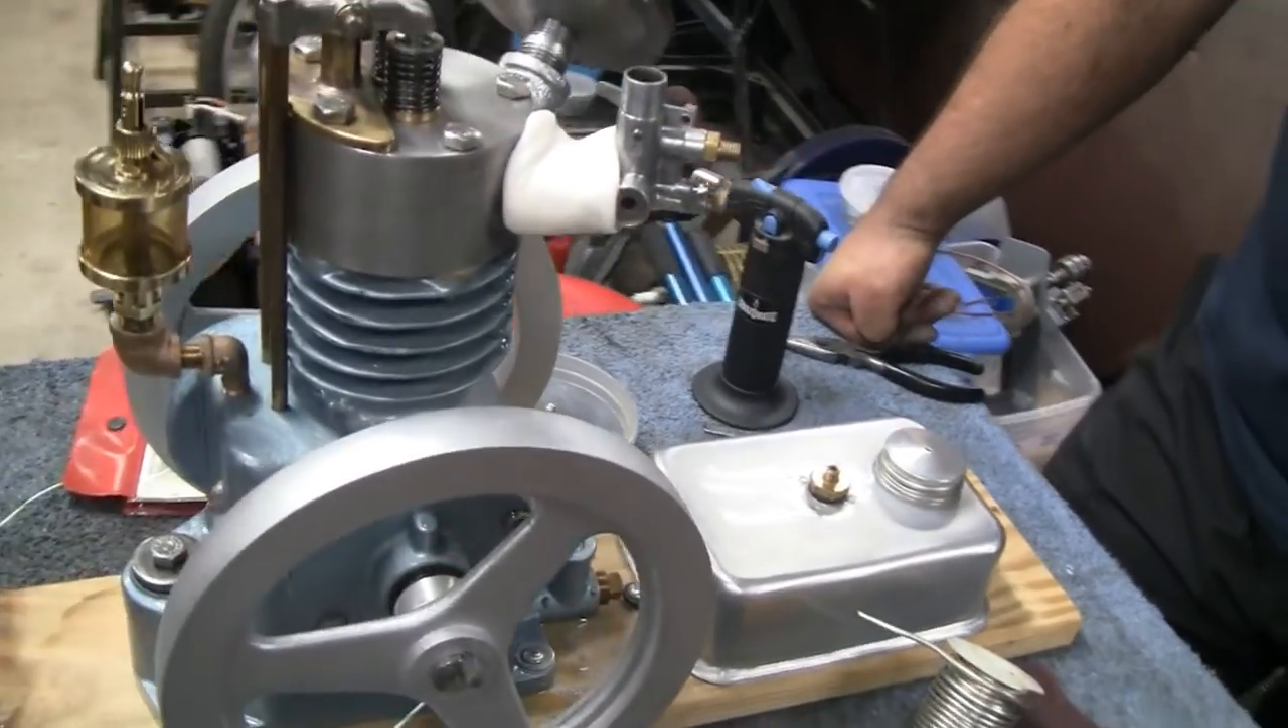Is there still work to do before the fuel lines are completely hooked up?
Yes.